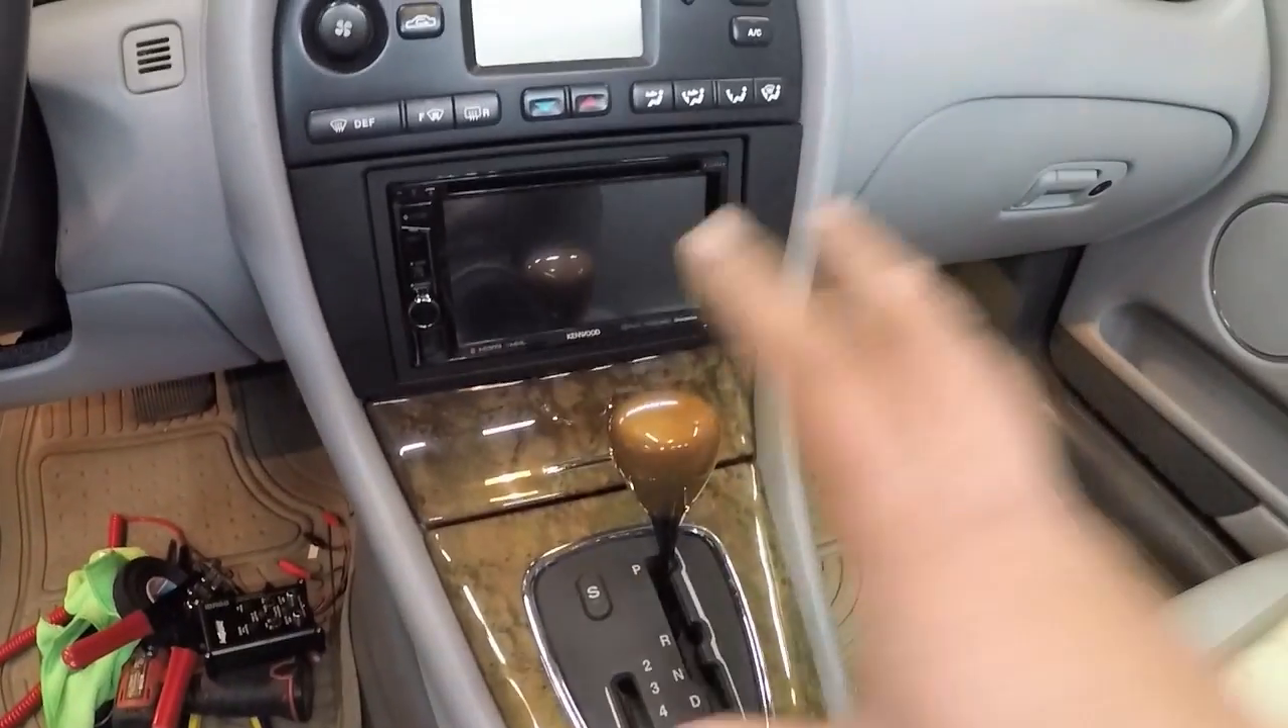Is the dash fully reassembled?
Yes.